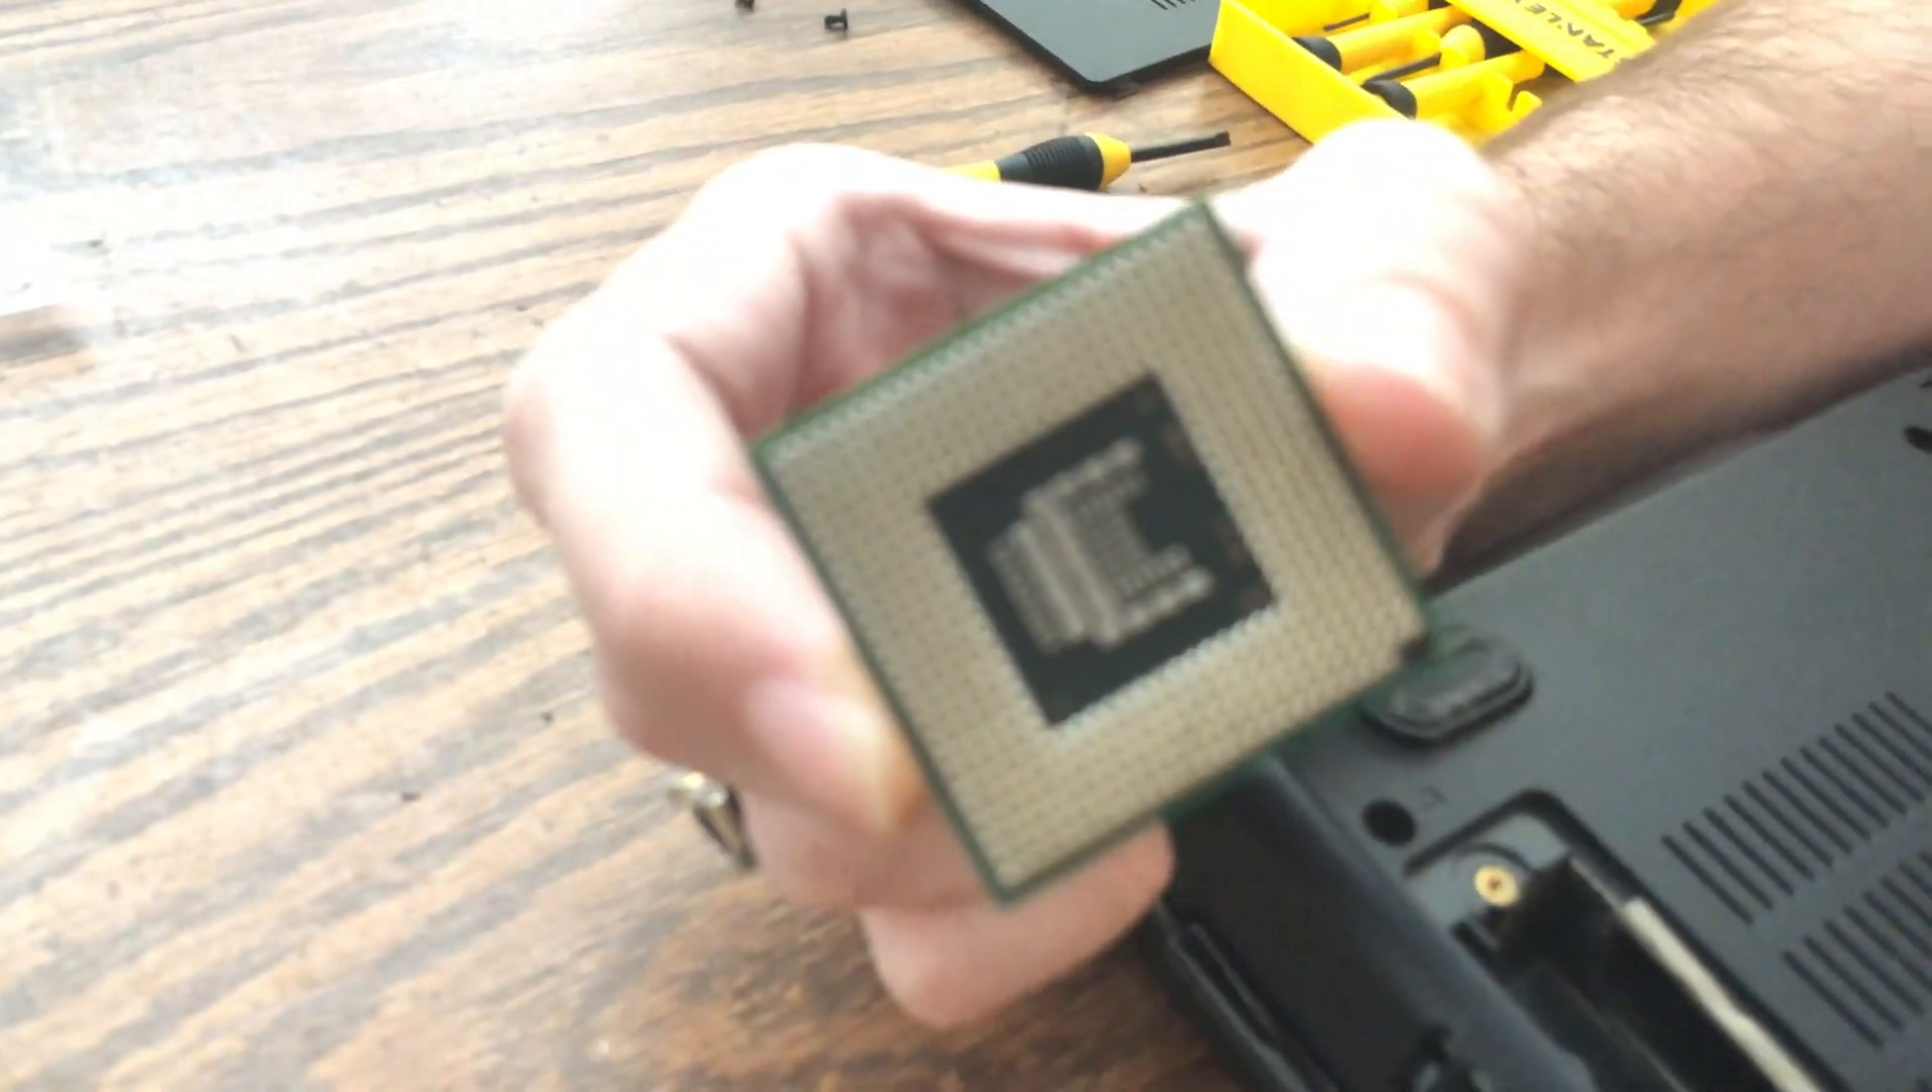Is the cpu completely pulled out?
Yes.